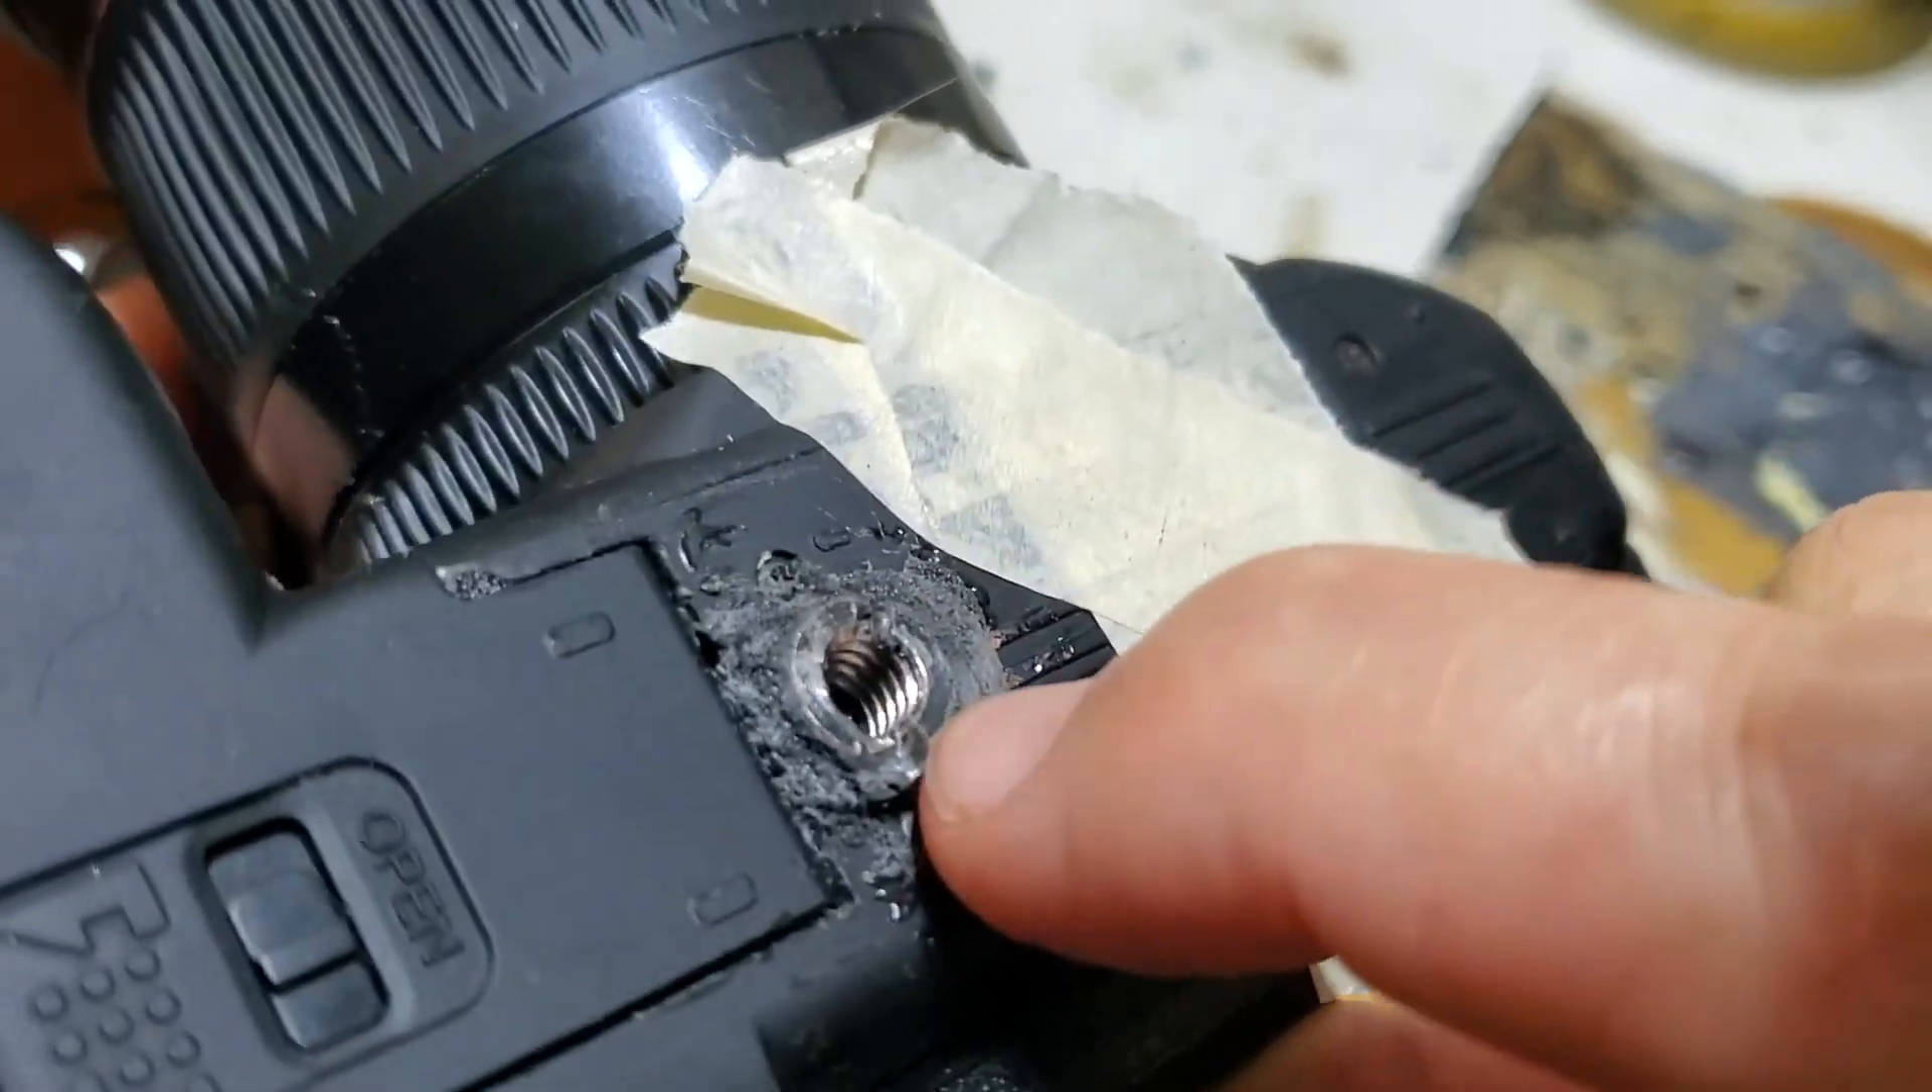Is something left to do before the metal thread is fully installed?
No.